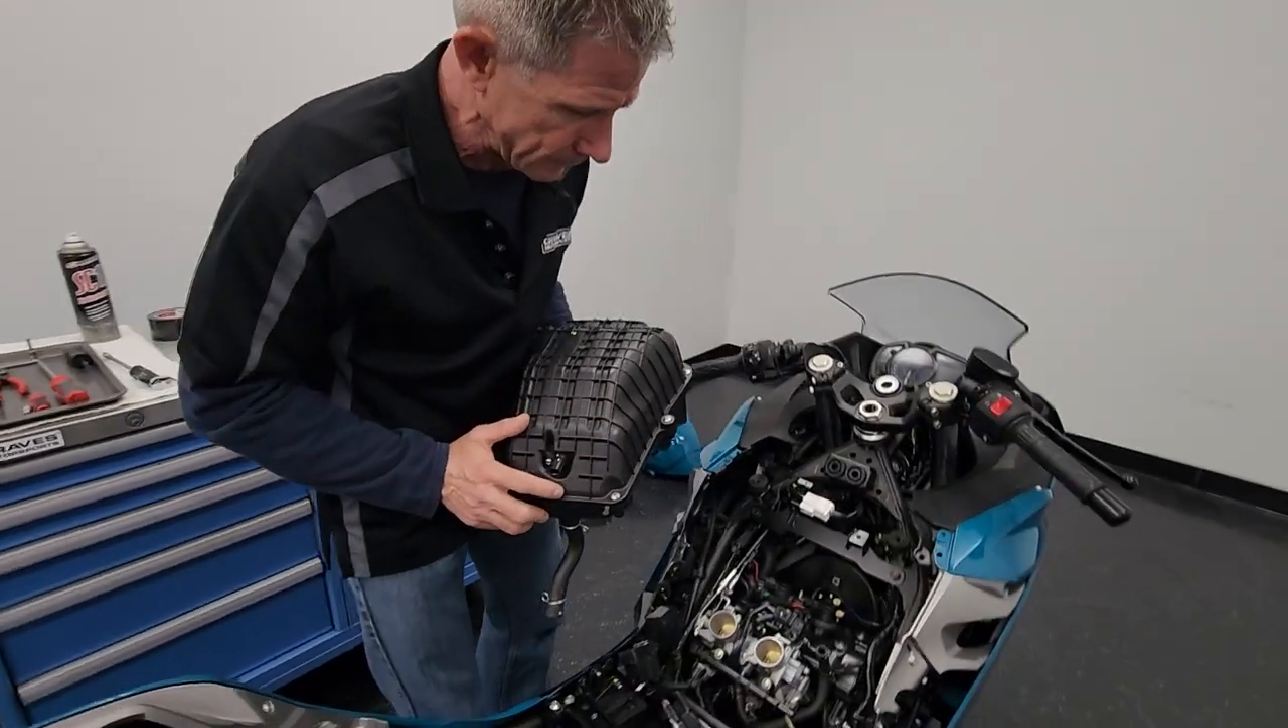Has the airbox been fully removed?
Yes.